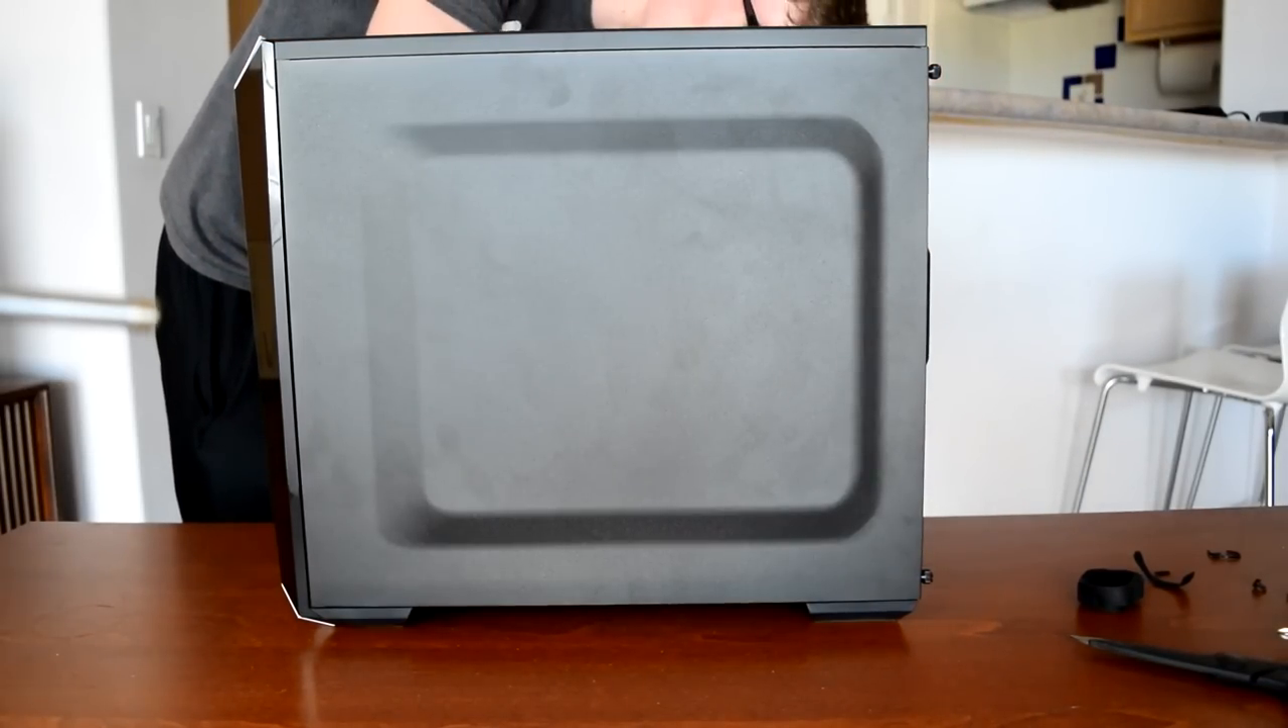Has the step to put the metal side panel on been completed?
Yes.